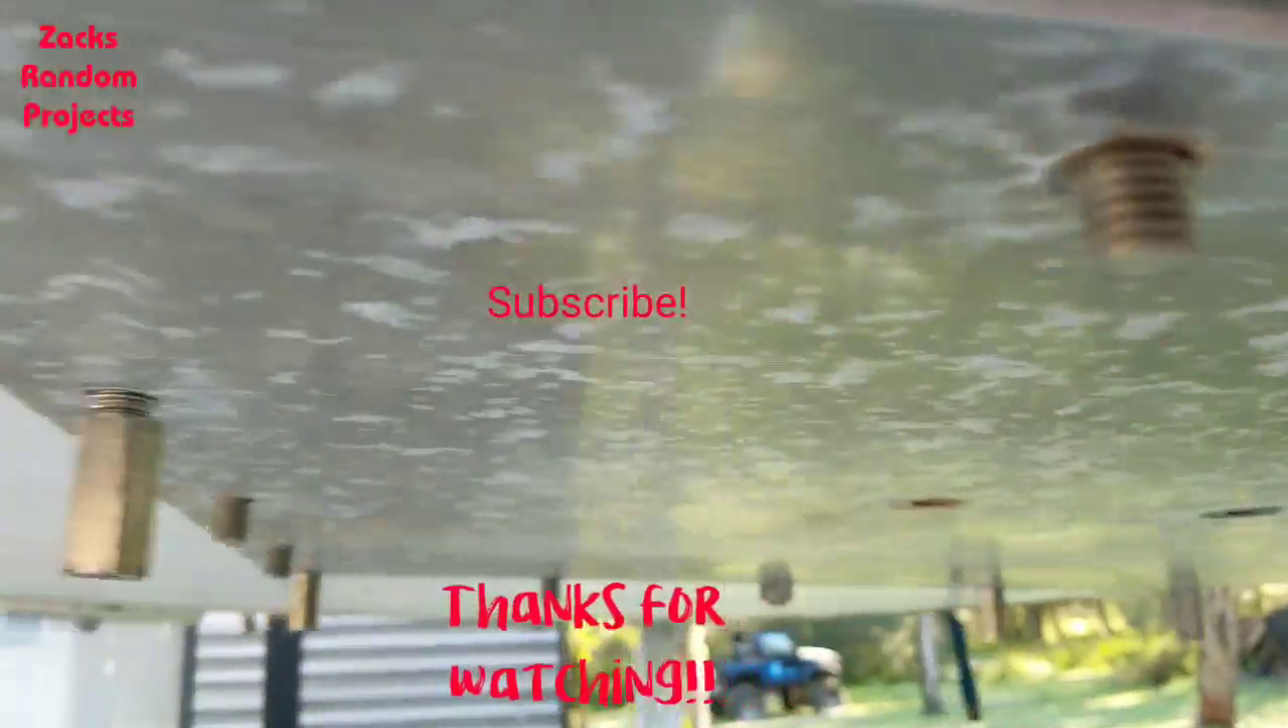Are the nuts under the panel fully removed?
No.